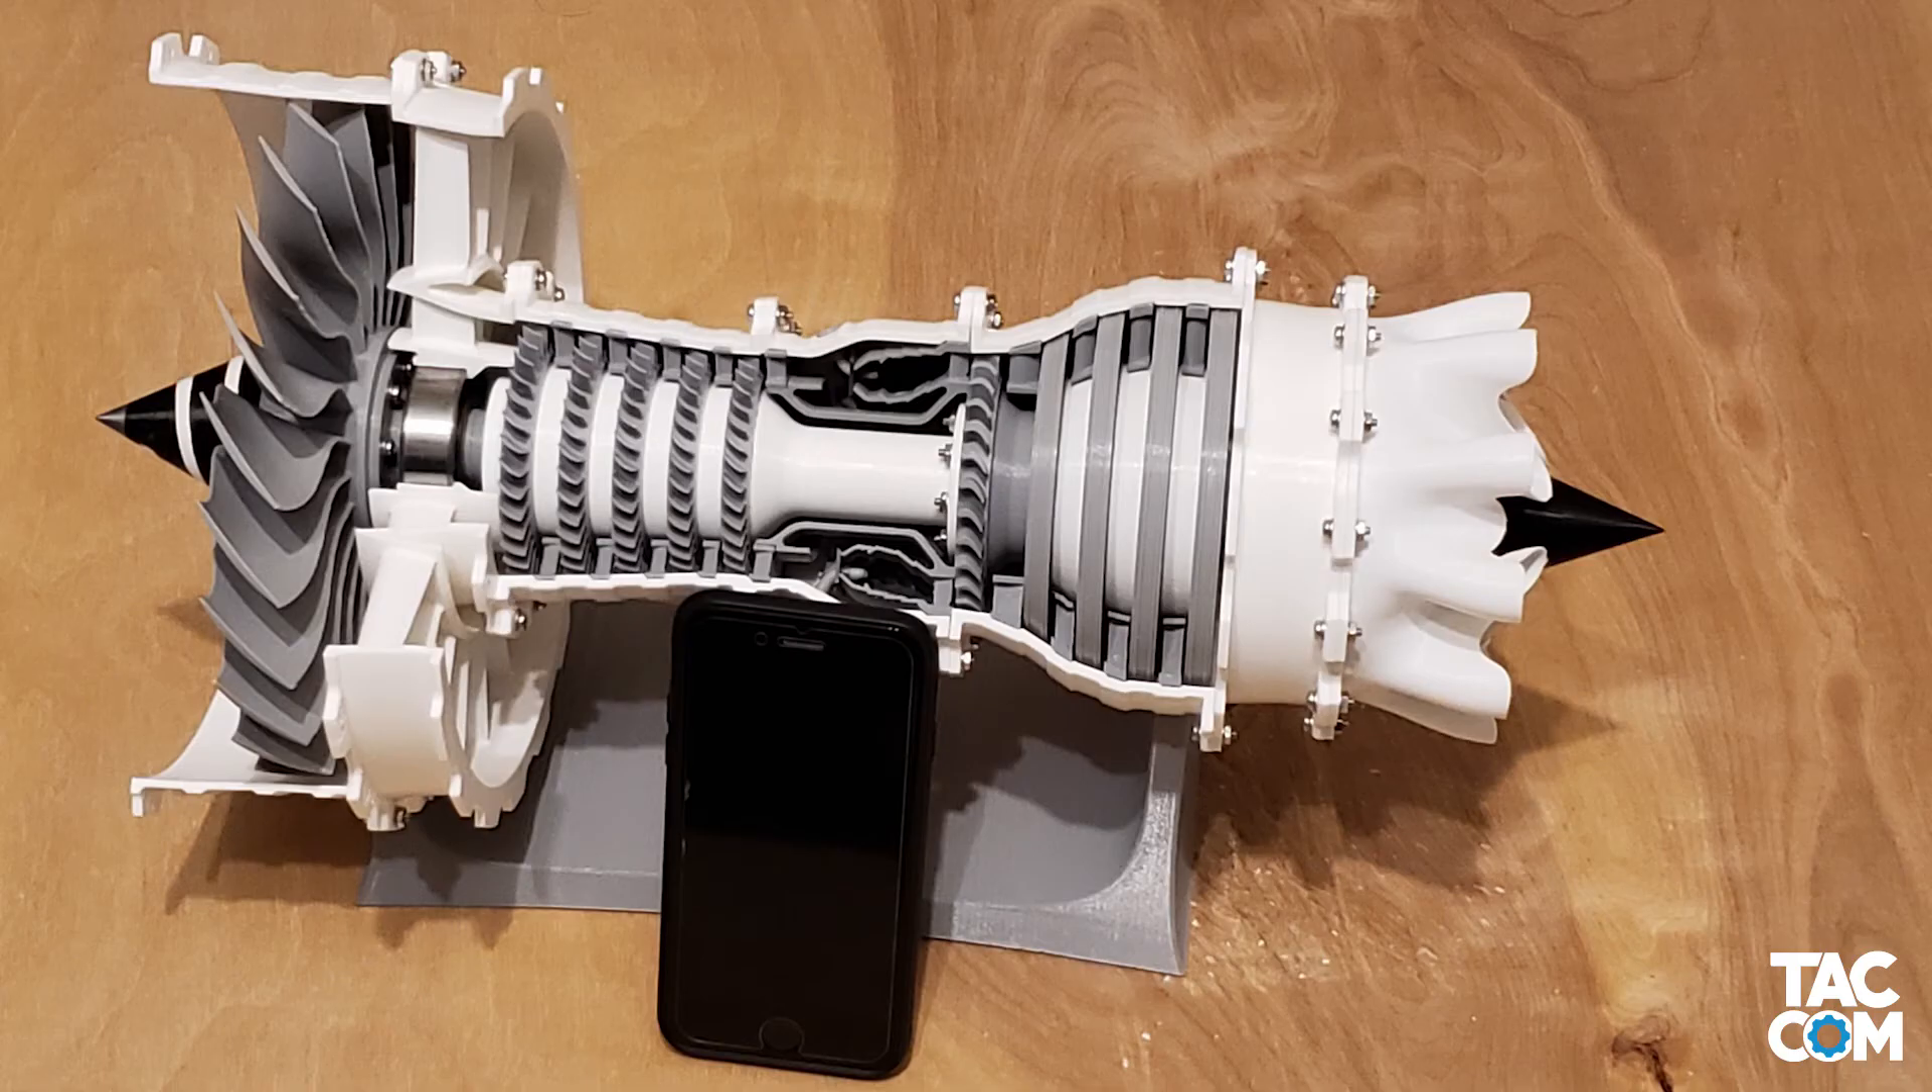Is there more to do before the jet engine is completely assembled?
No.